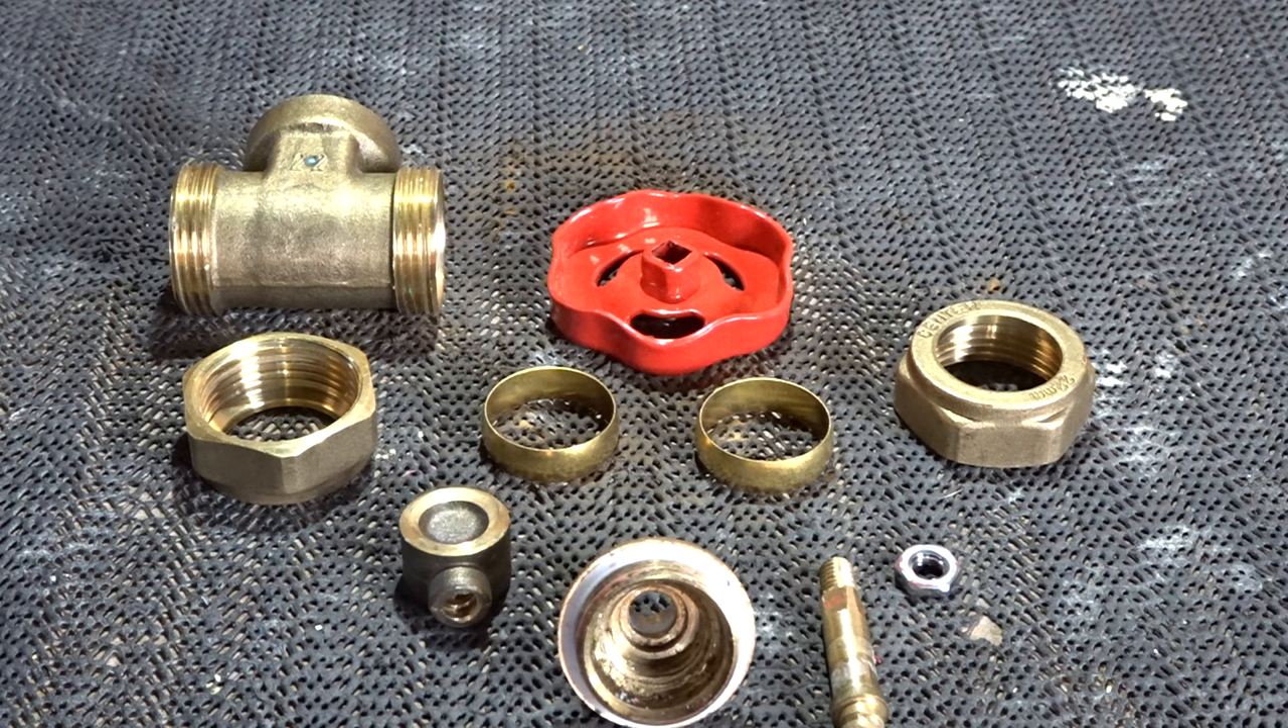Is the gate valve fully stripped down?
Yes.